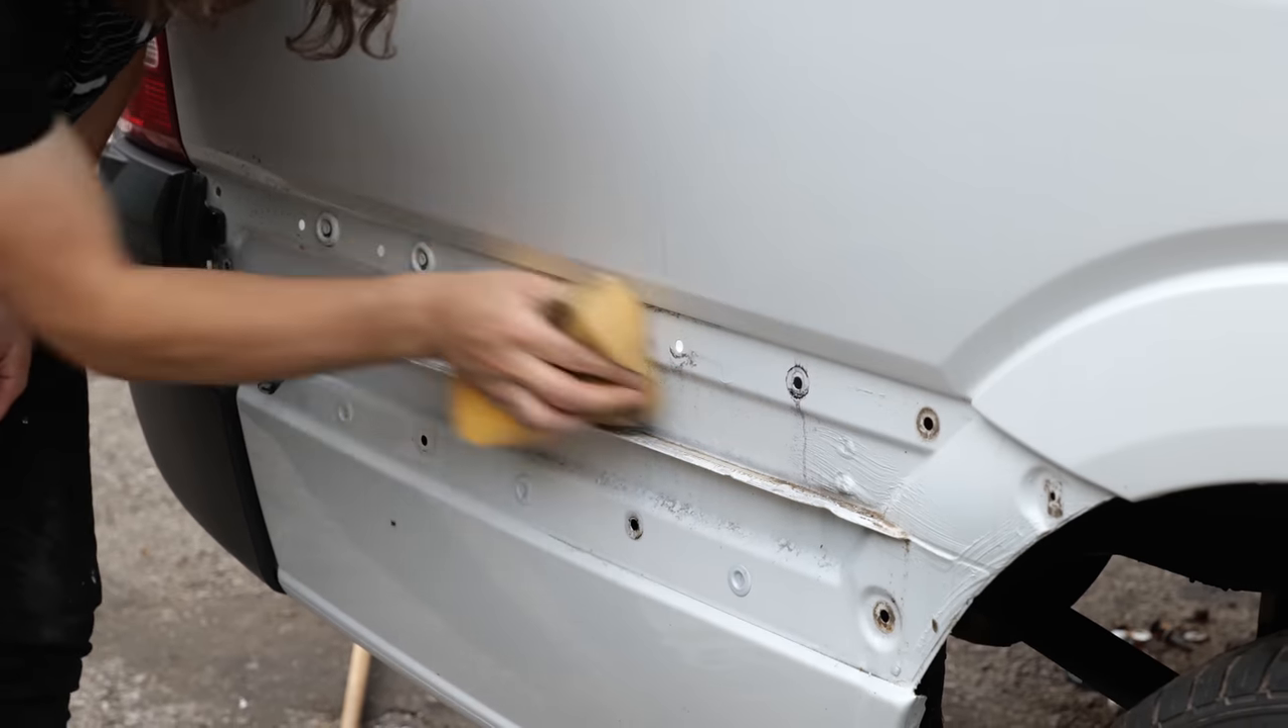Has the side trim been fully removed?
Yes.